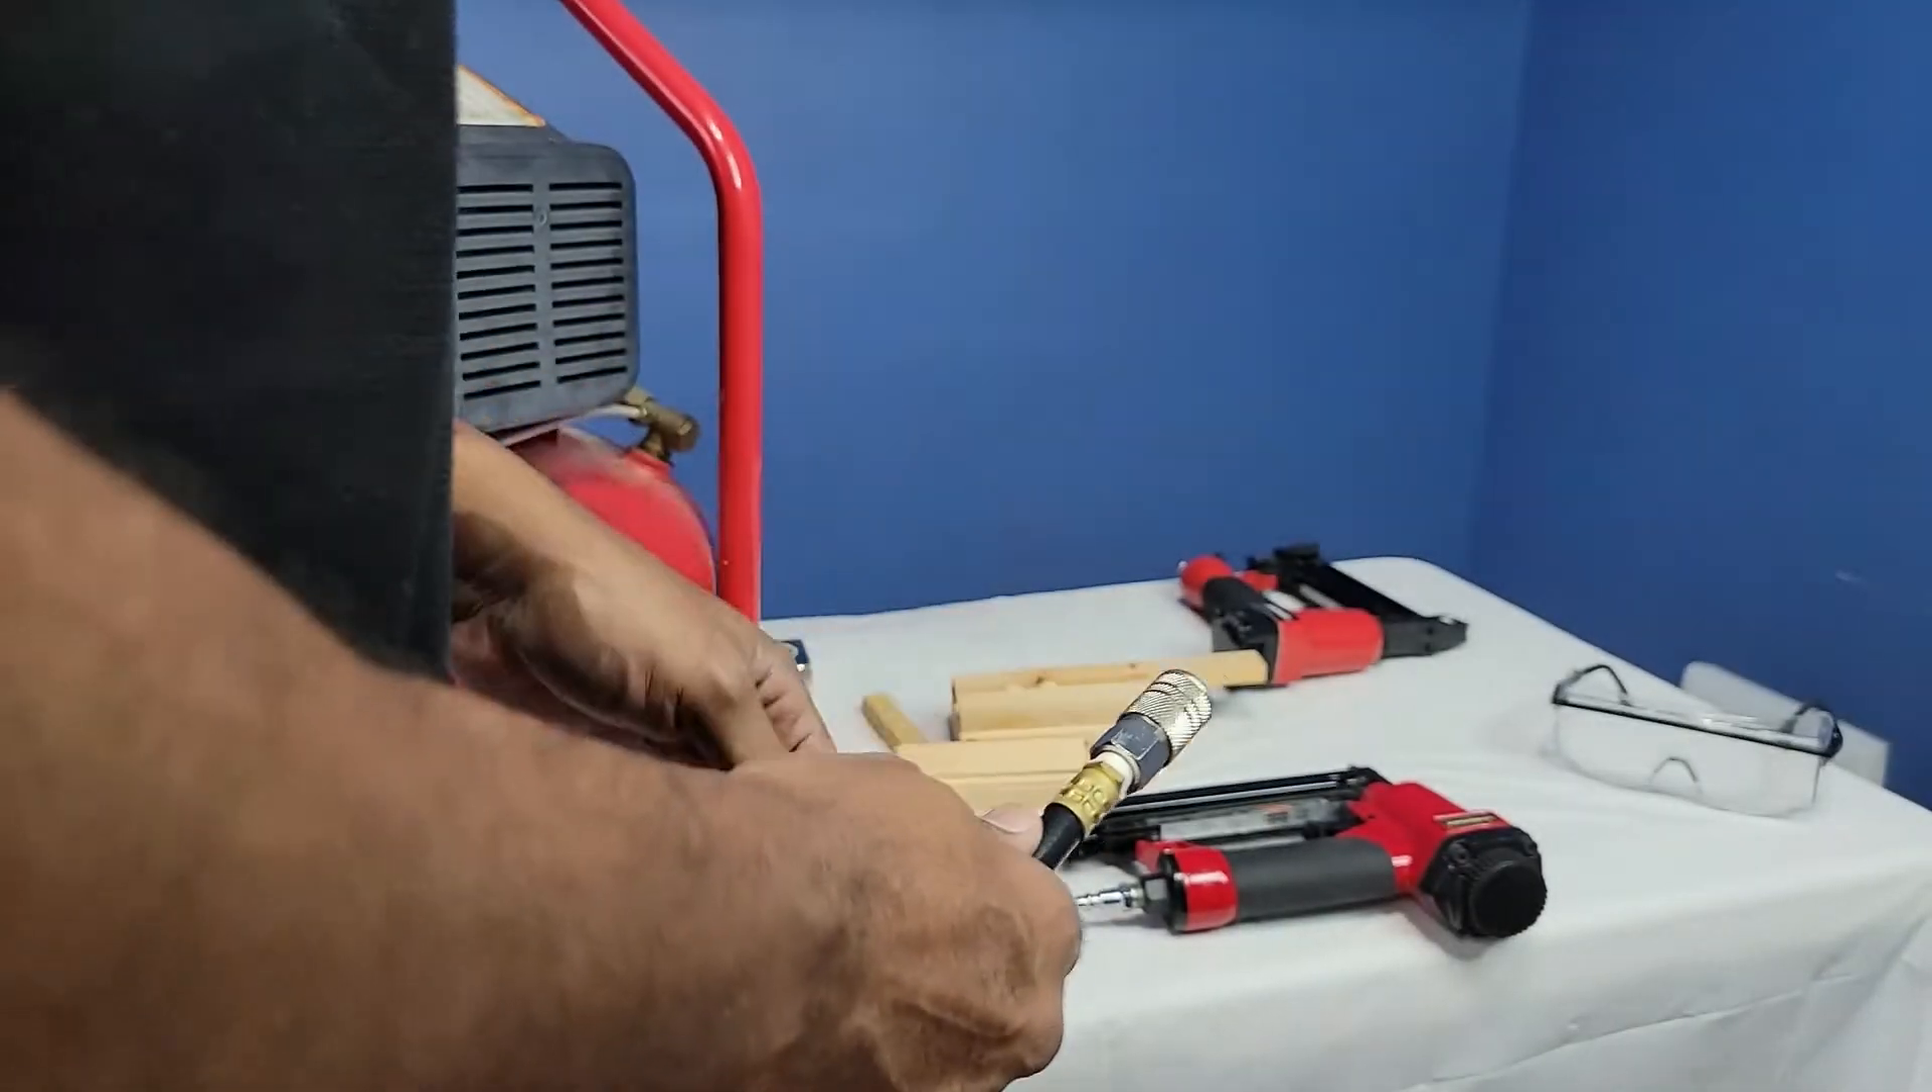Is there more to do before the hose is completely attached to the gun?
Yes.